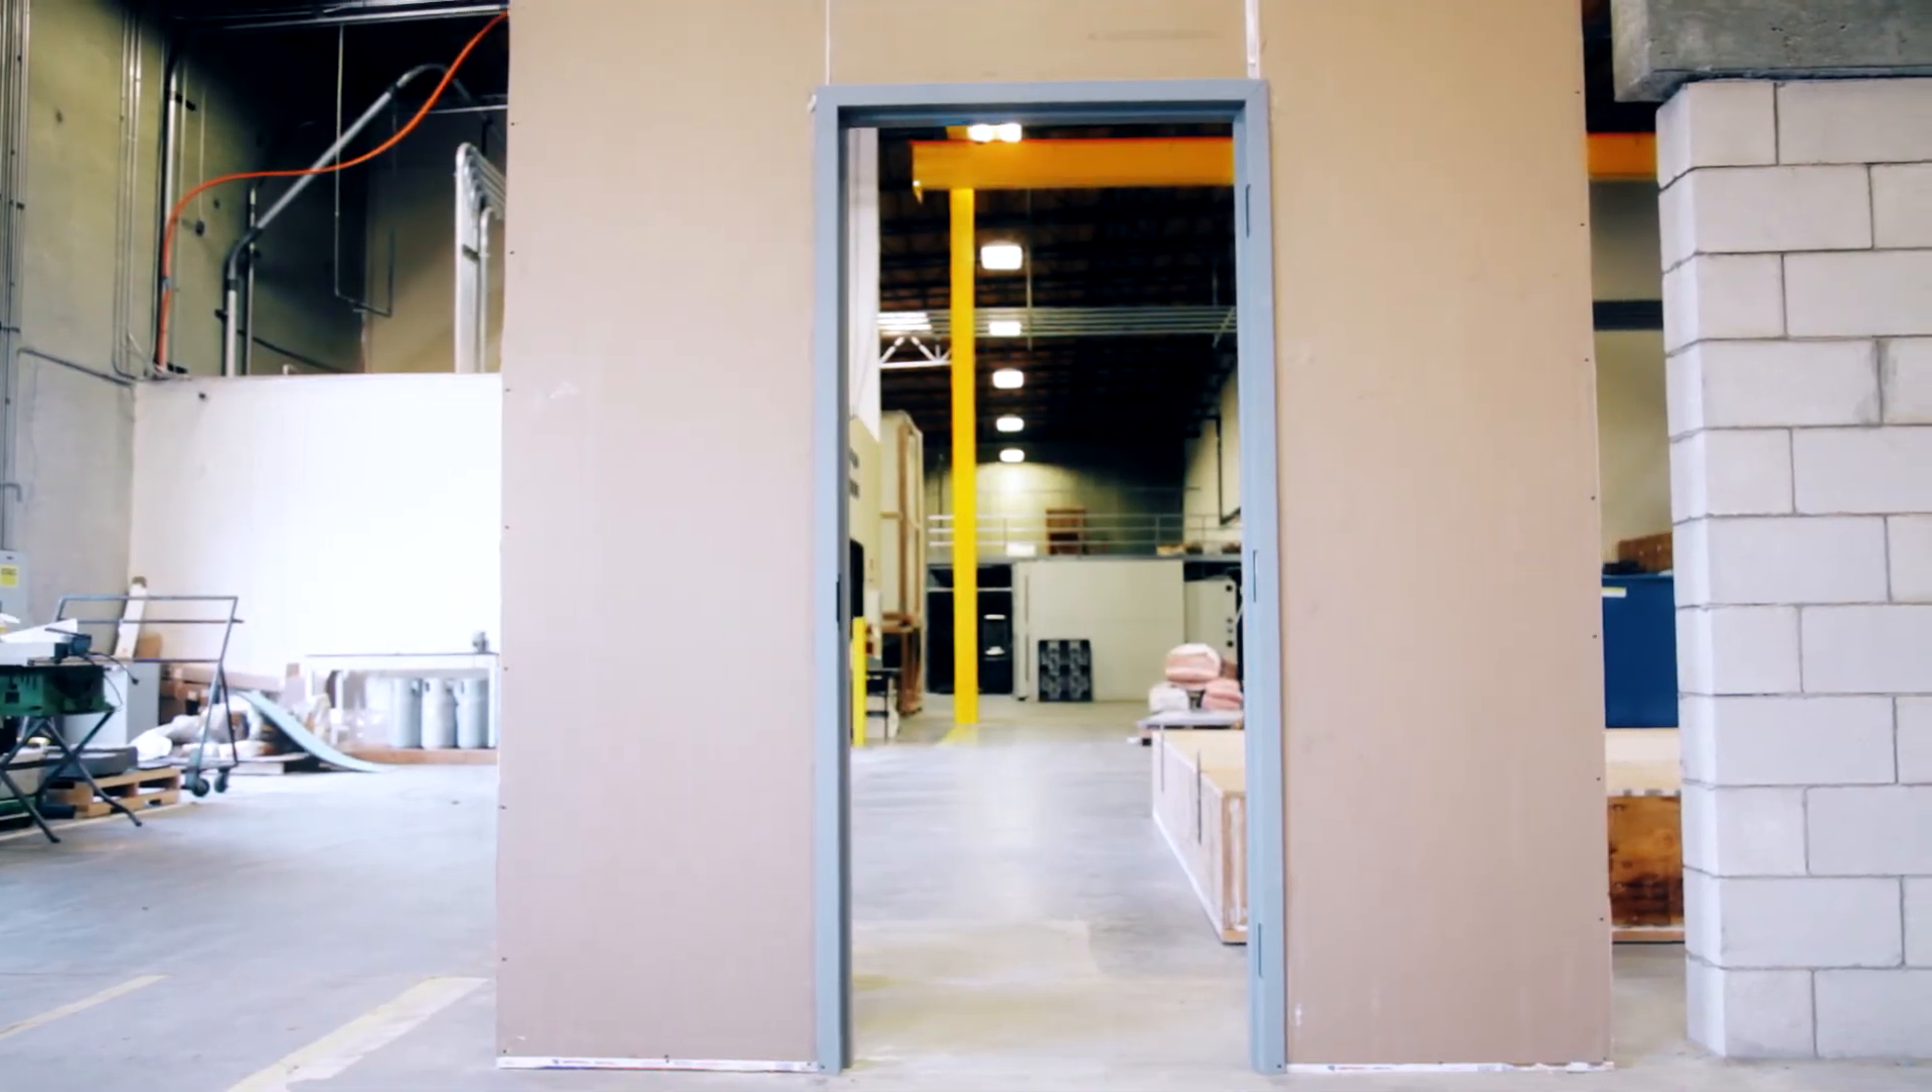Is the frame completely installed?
Yes.